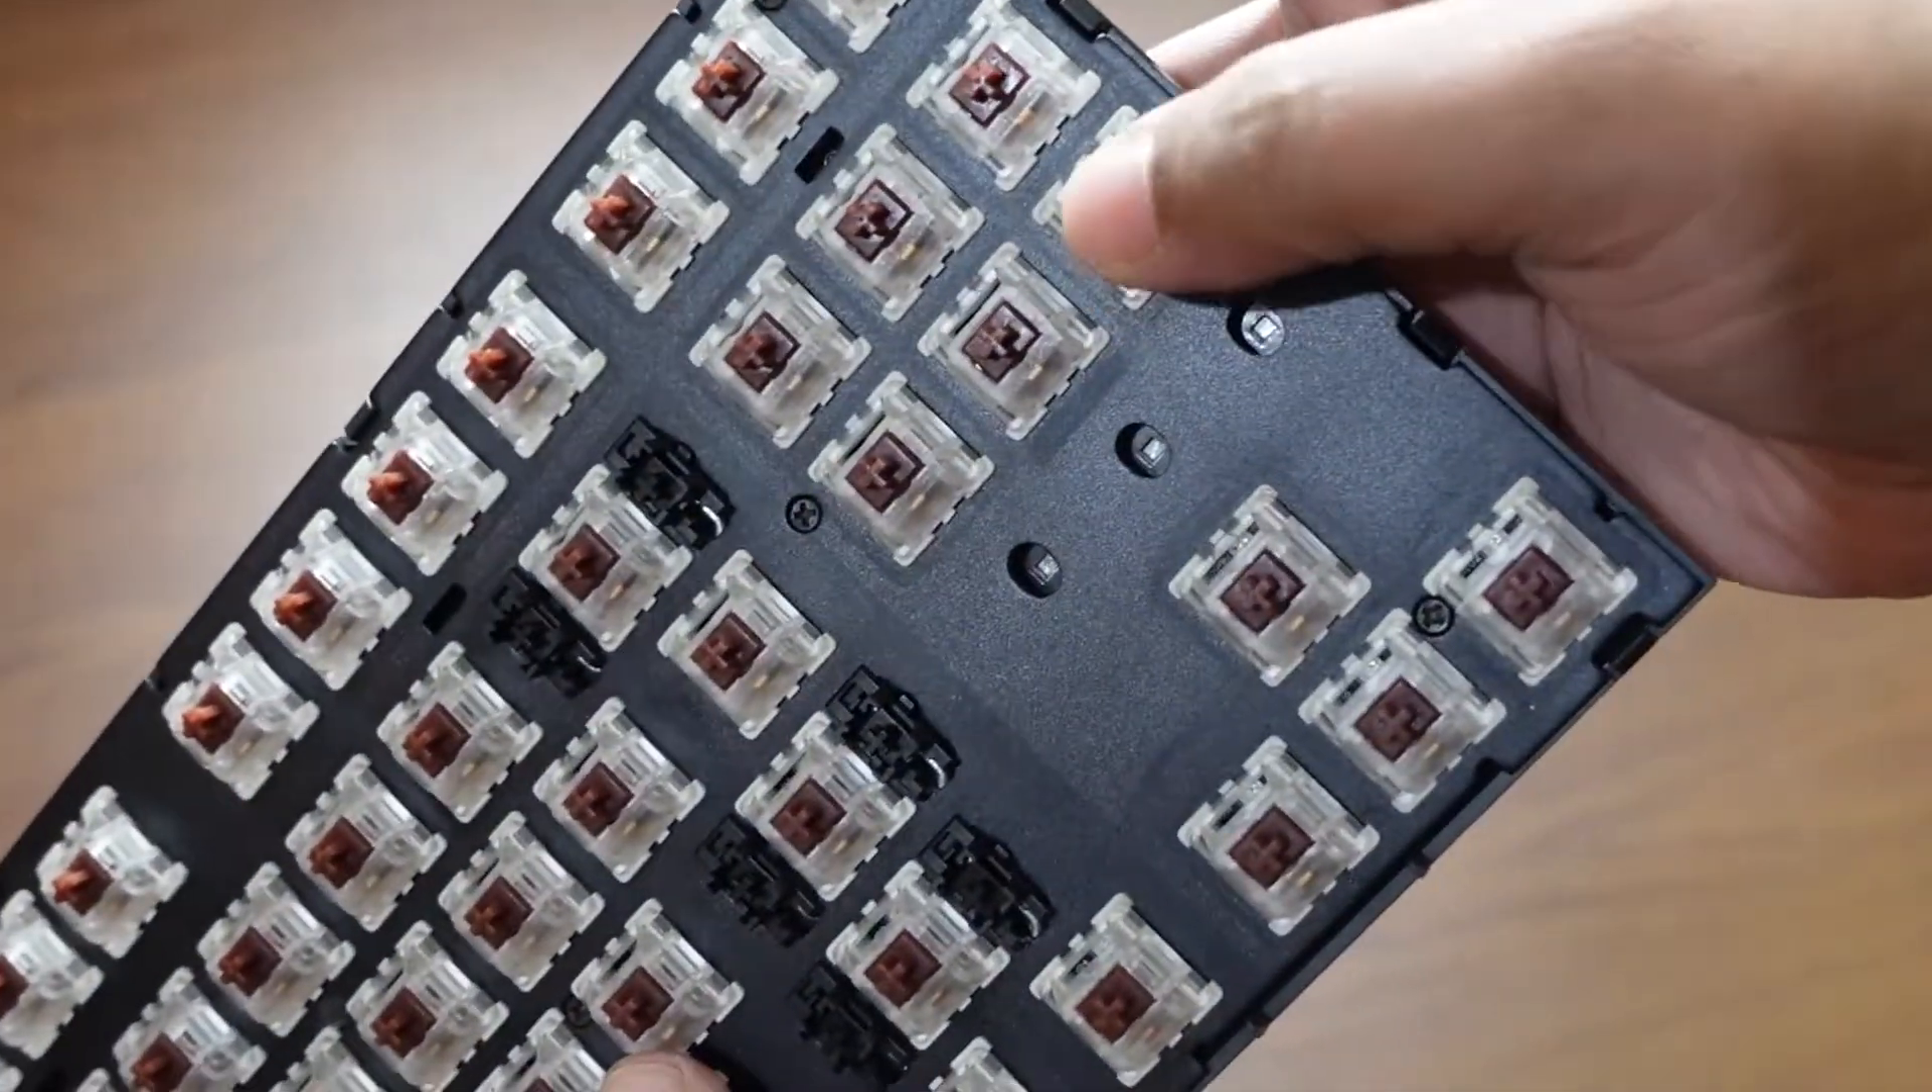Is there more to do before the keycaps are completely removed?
No.